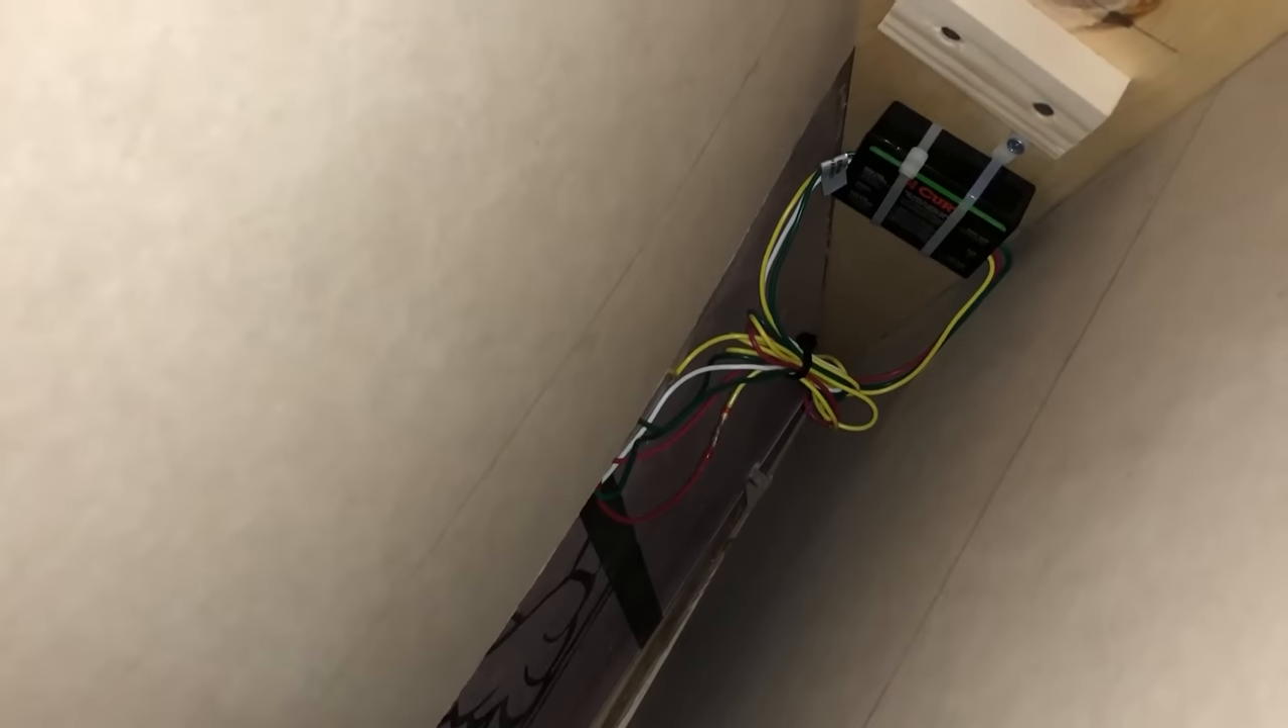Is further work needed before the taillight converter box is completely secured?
No.